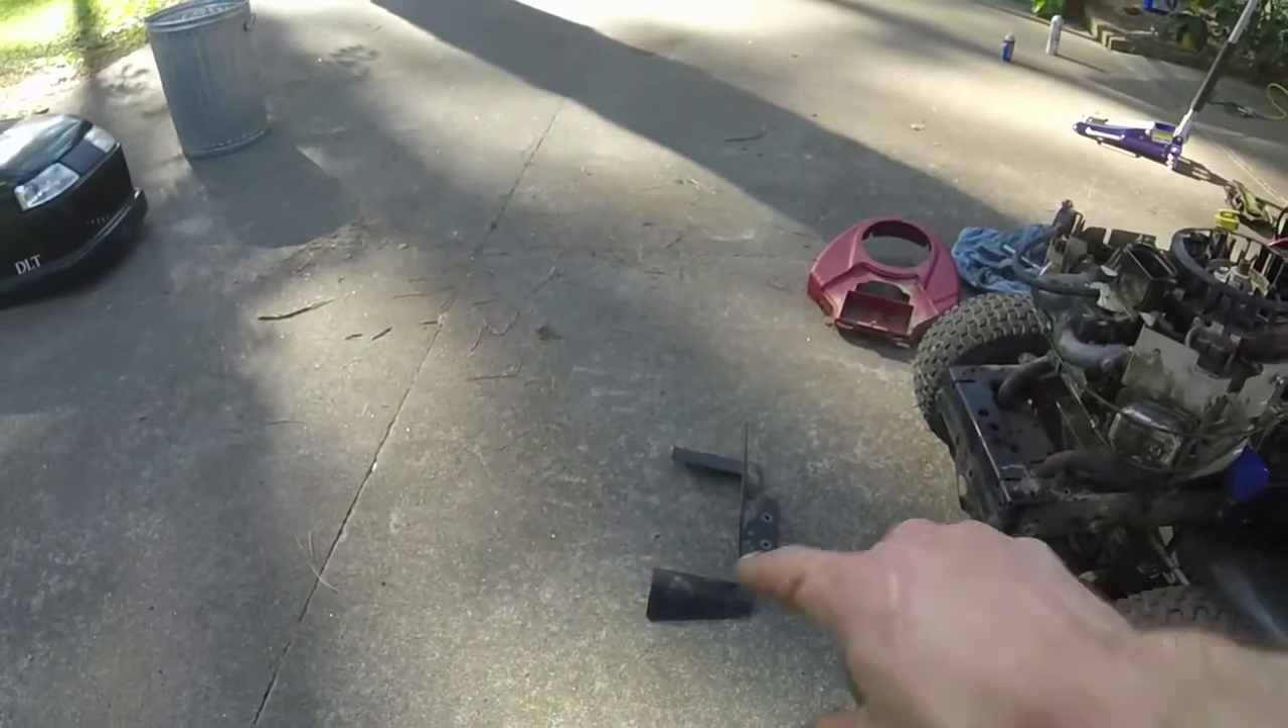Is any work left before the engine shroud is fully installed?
Yes.